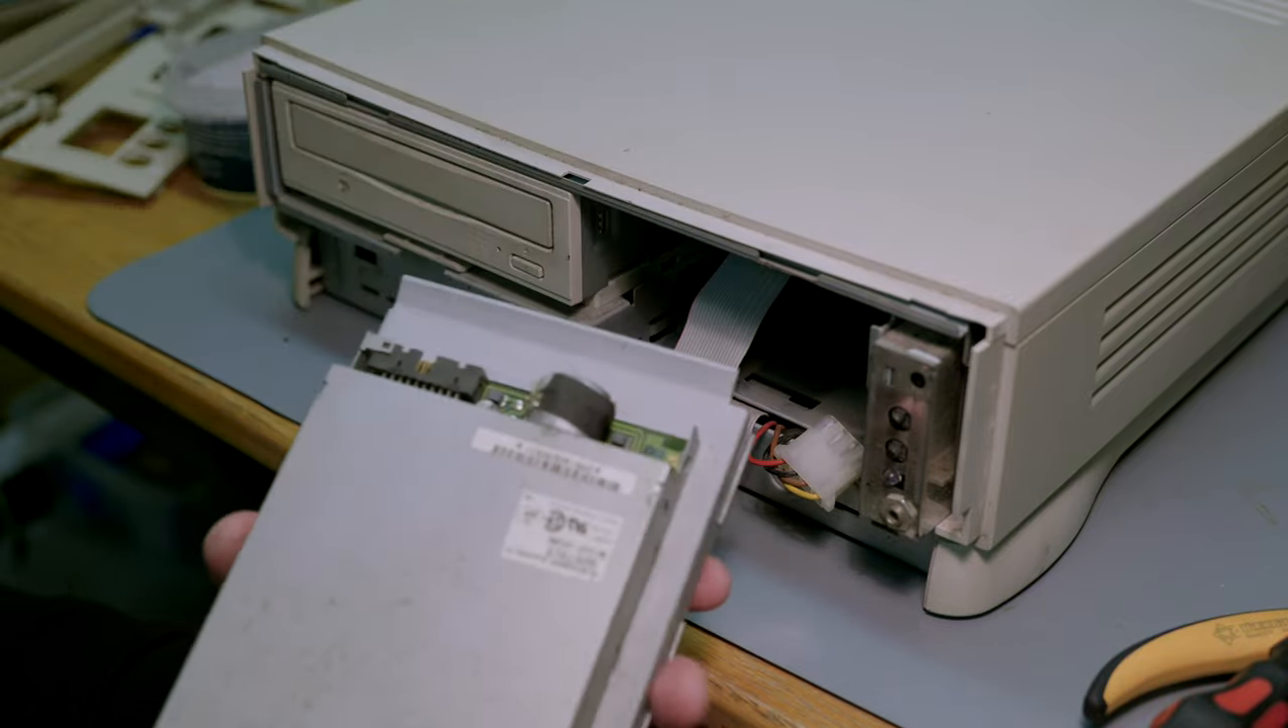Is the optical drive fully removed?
No.